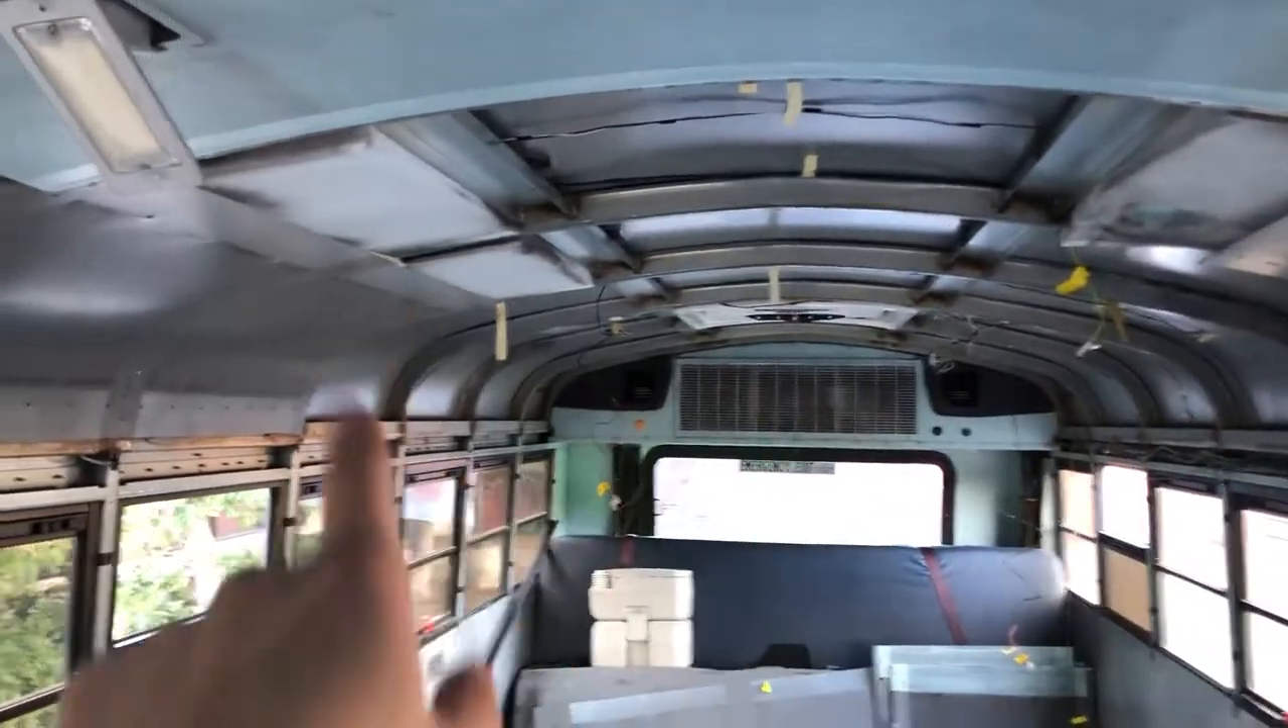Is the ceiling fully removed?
No.